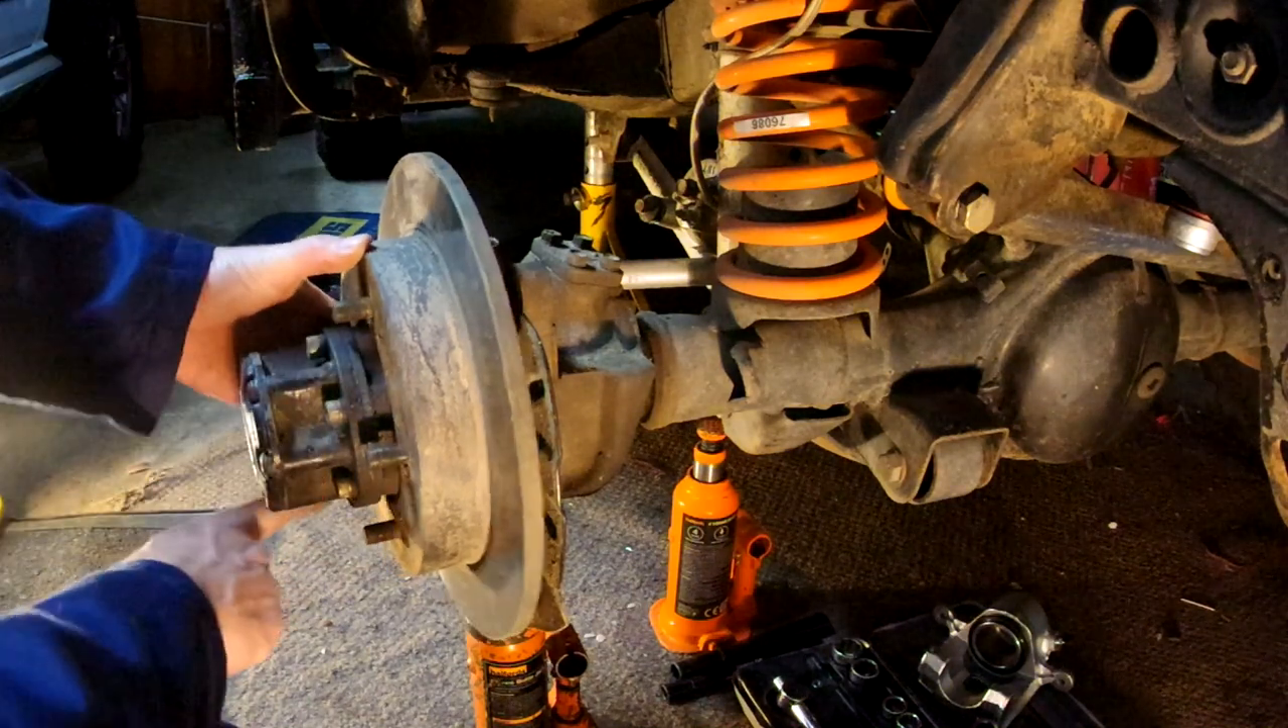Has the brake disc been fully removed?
No.